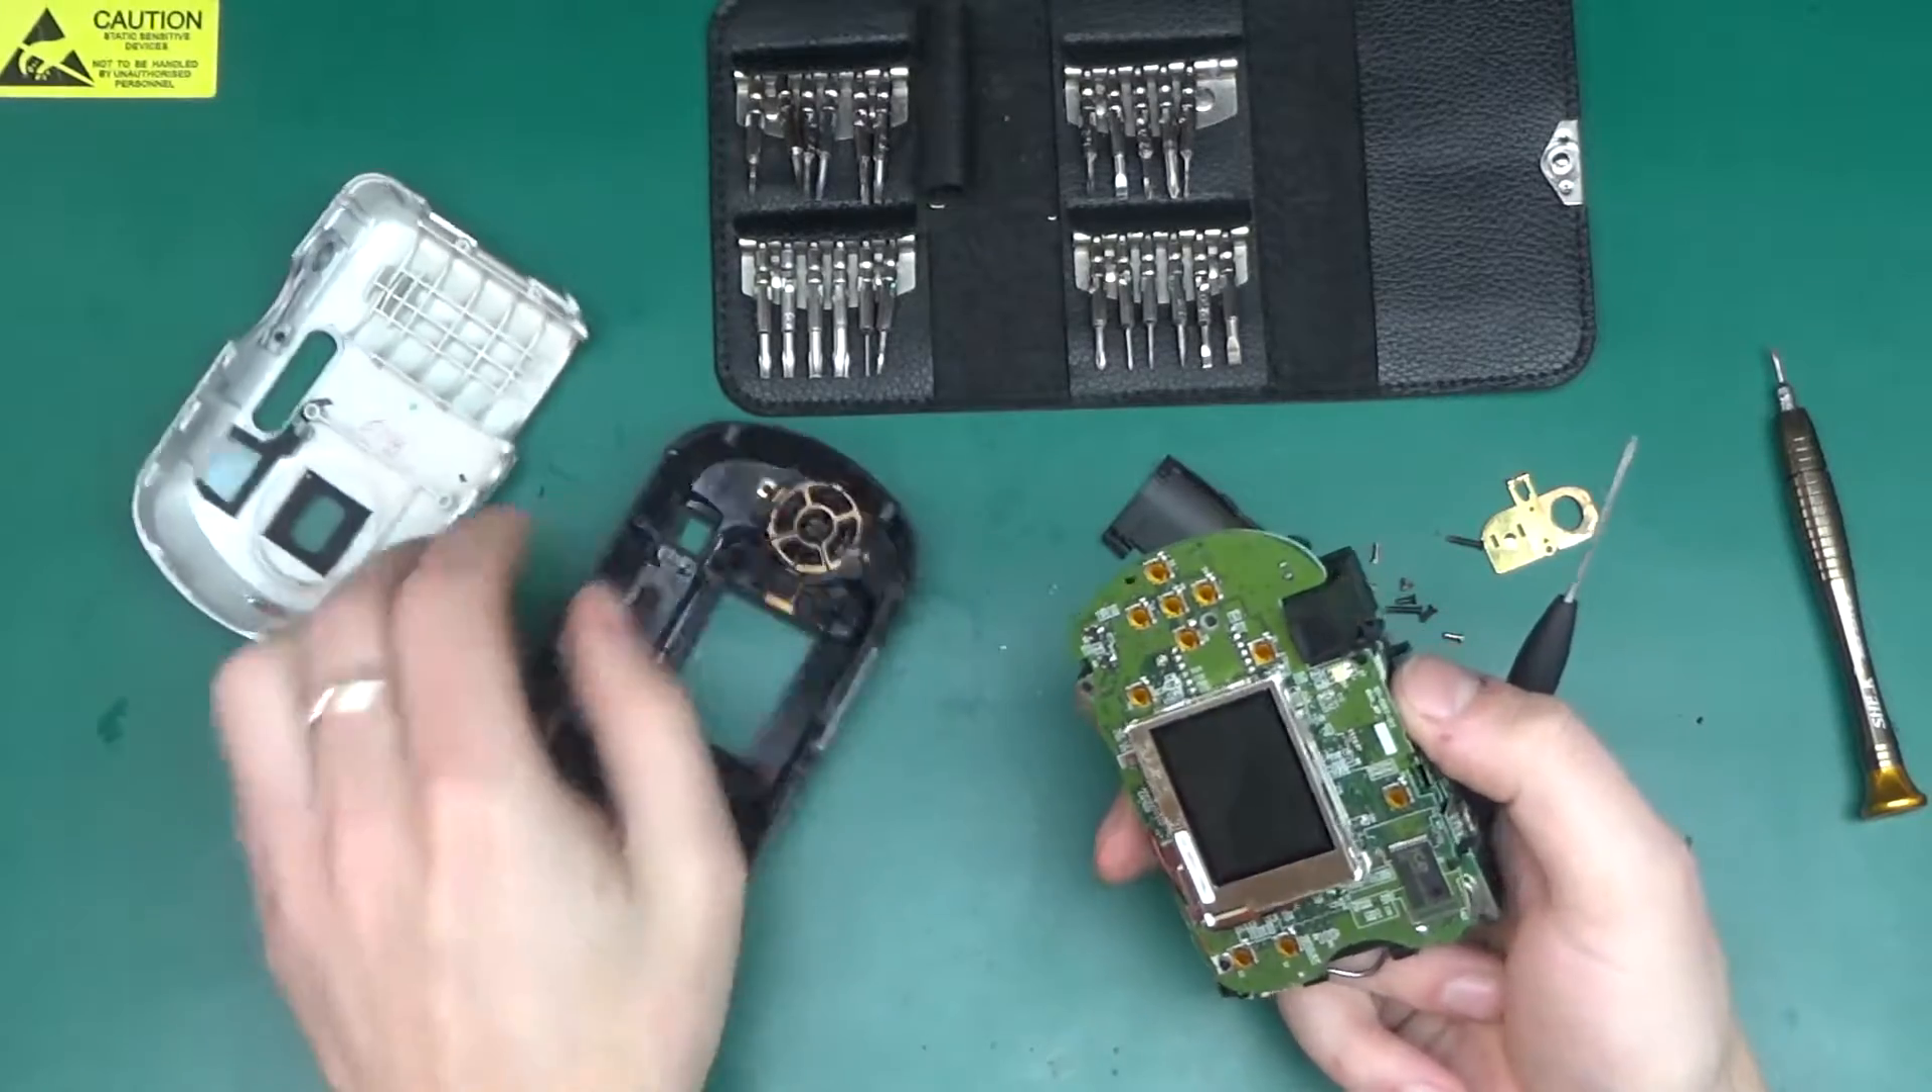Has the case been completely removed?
Yes.